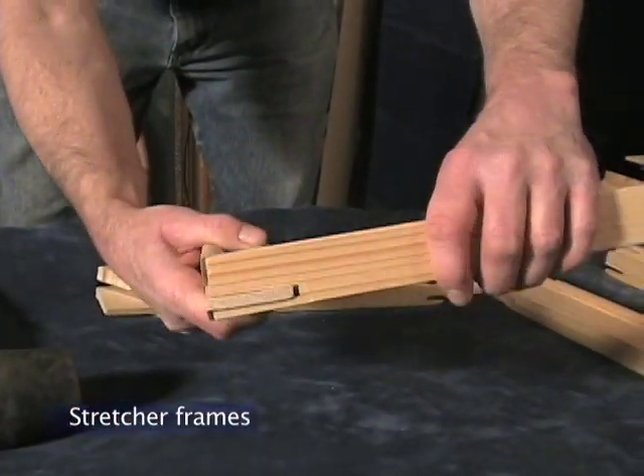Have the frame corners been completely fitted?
No.